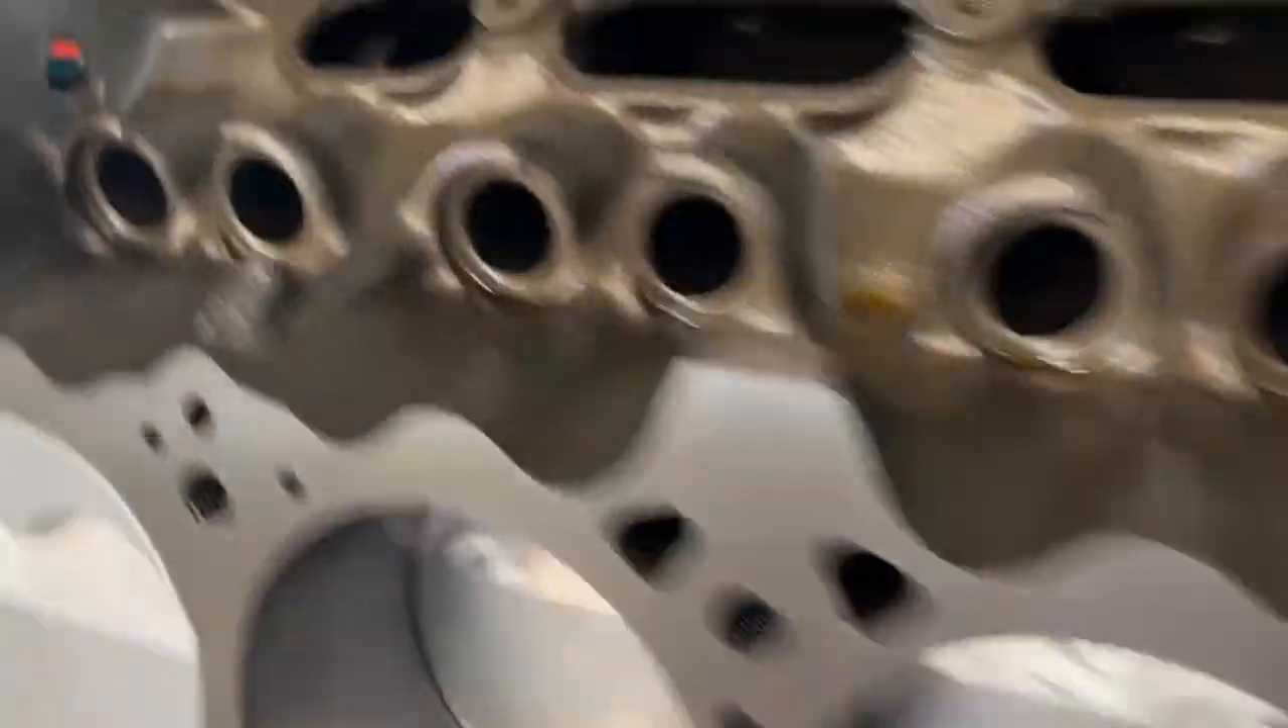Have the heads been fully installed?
No.